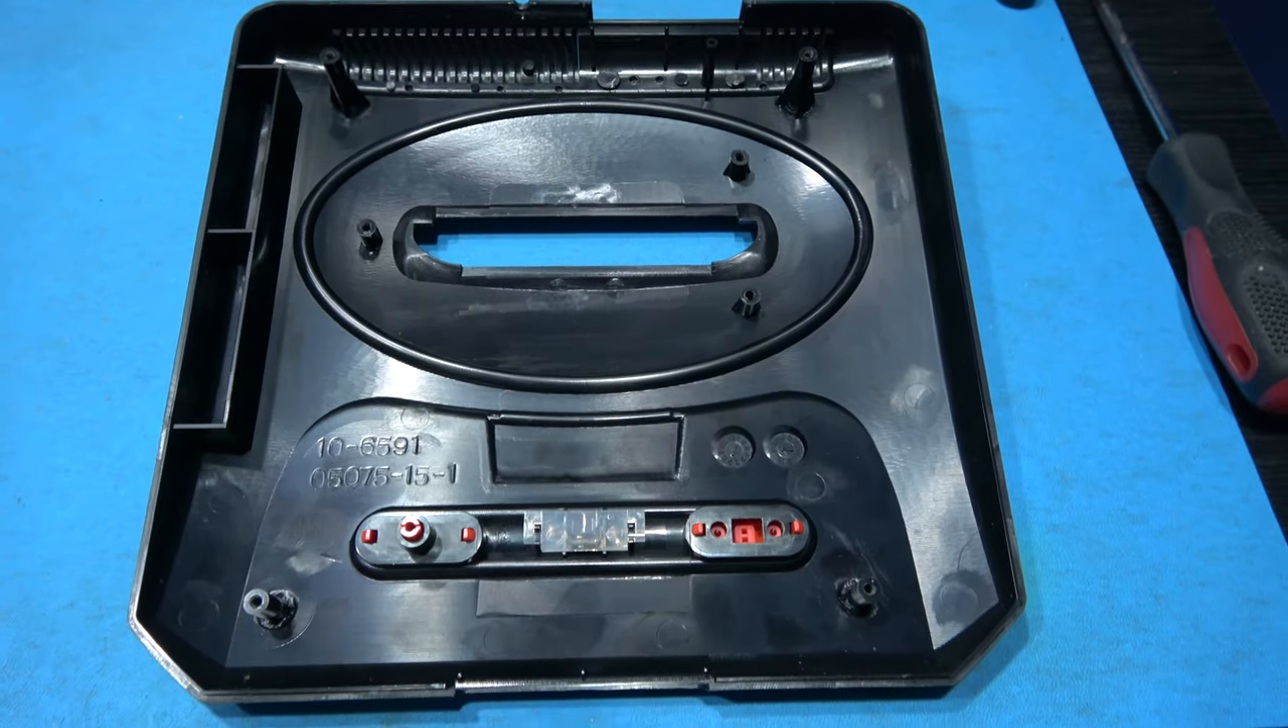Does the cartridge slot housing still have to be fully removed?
No.